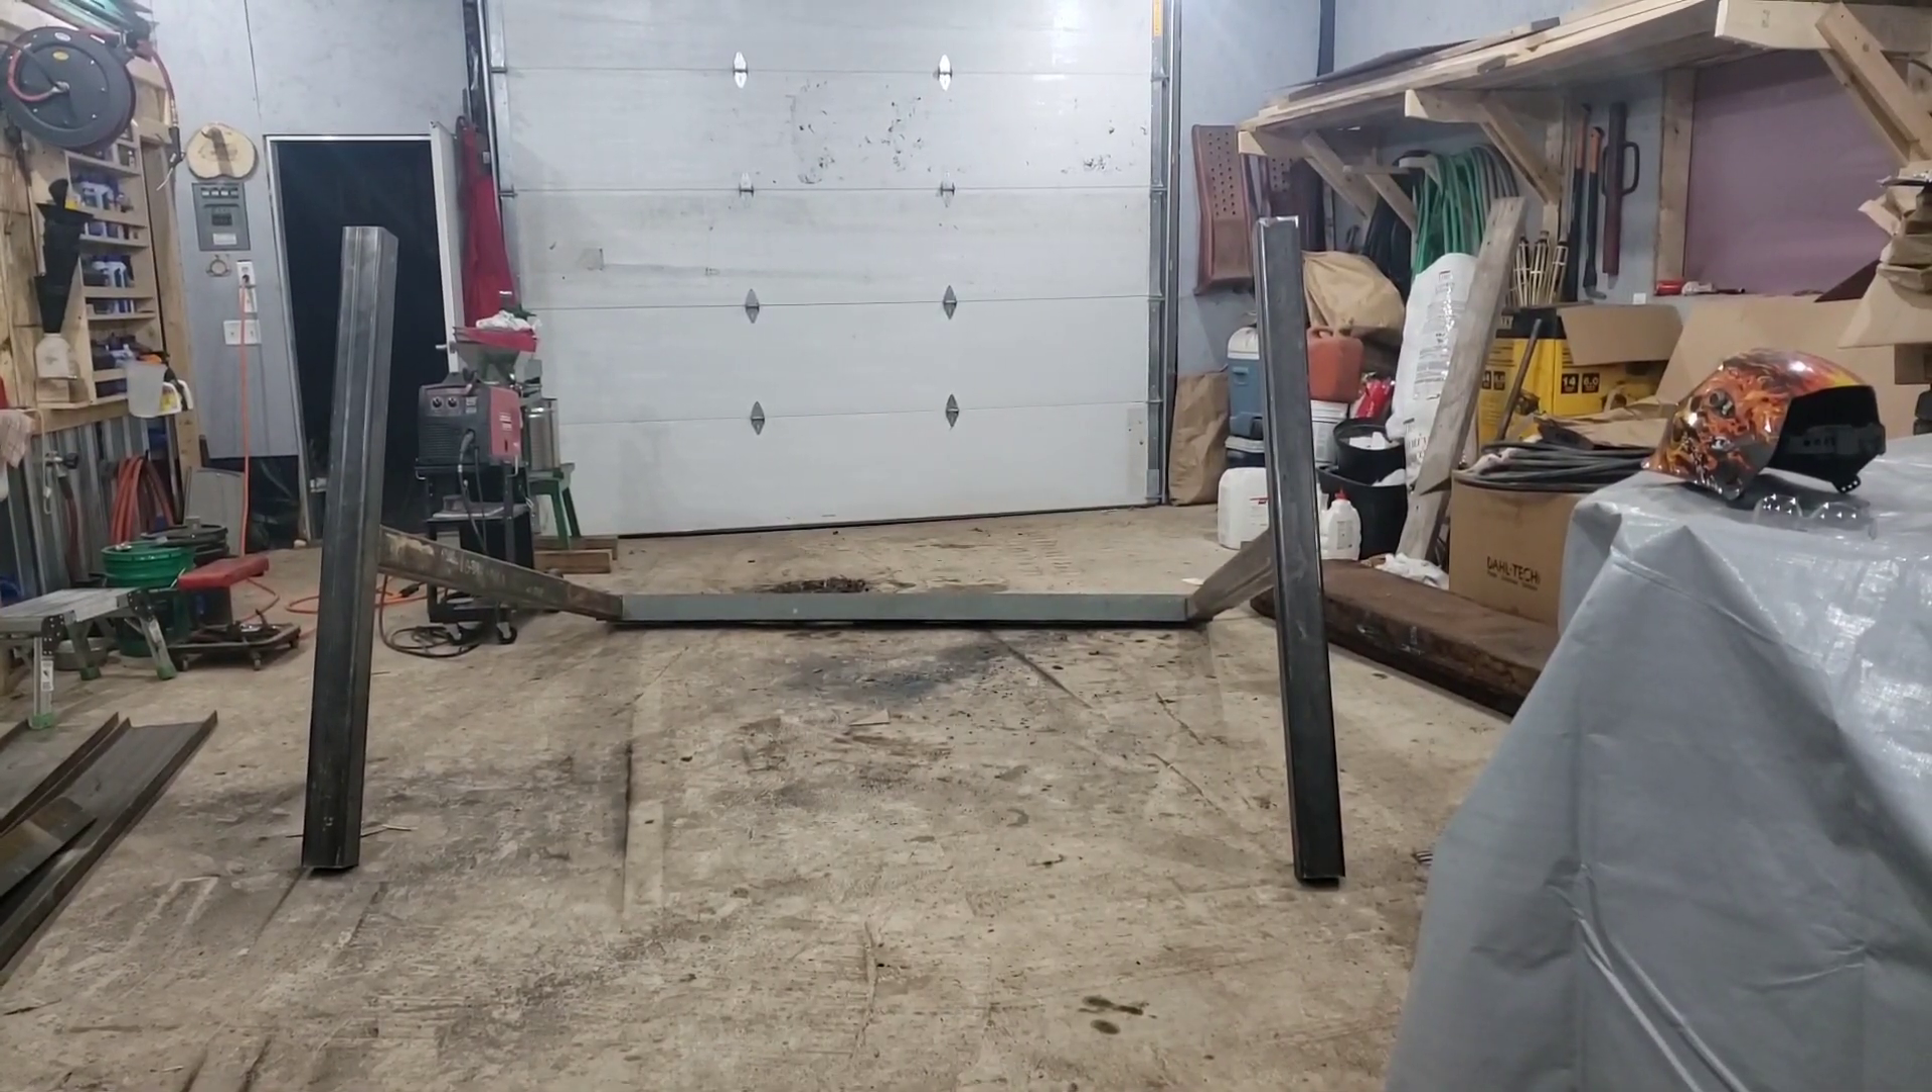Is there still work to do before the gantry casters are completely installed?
Yes.